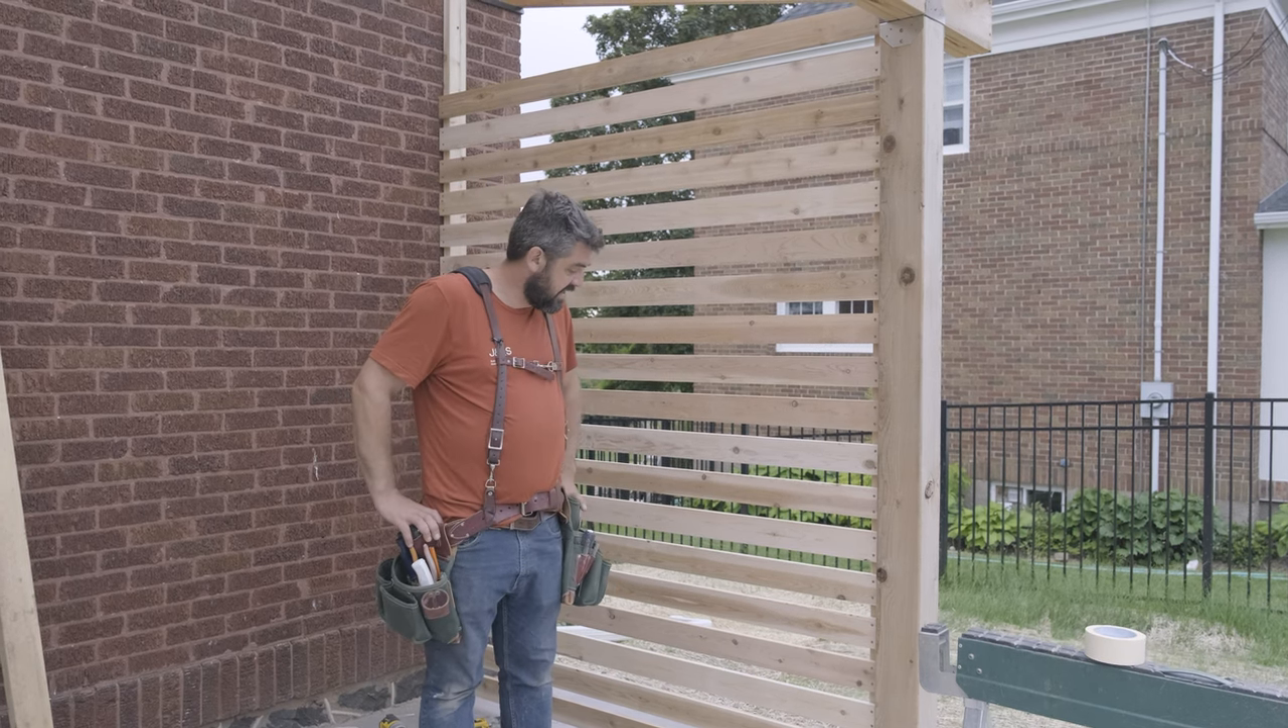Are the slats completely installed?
Yes.